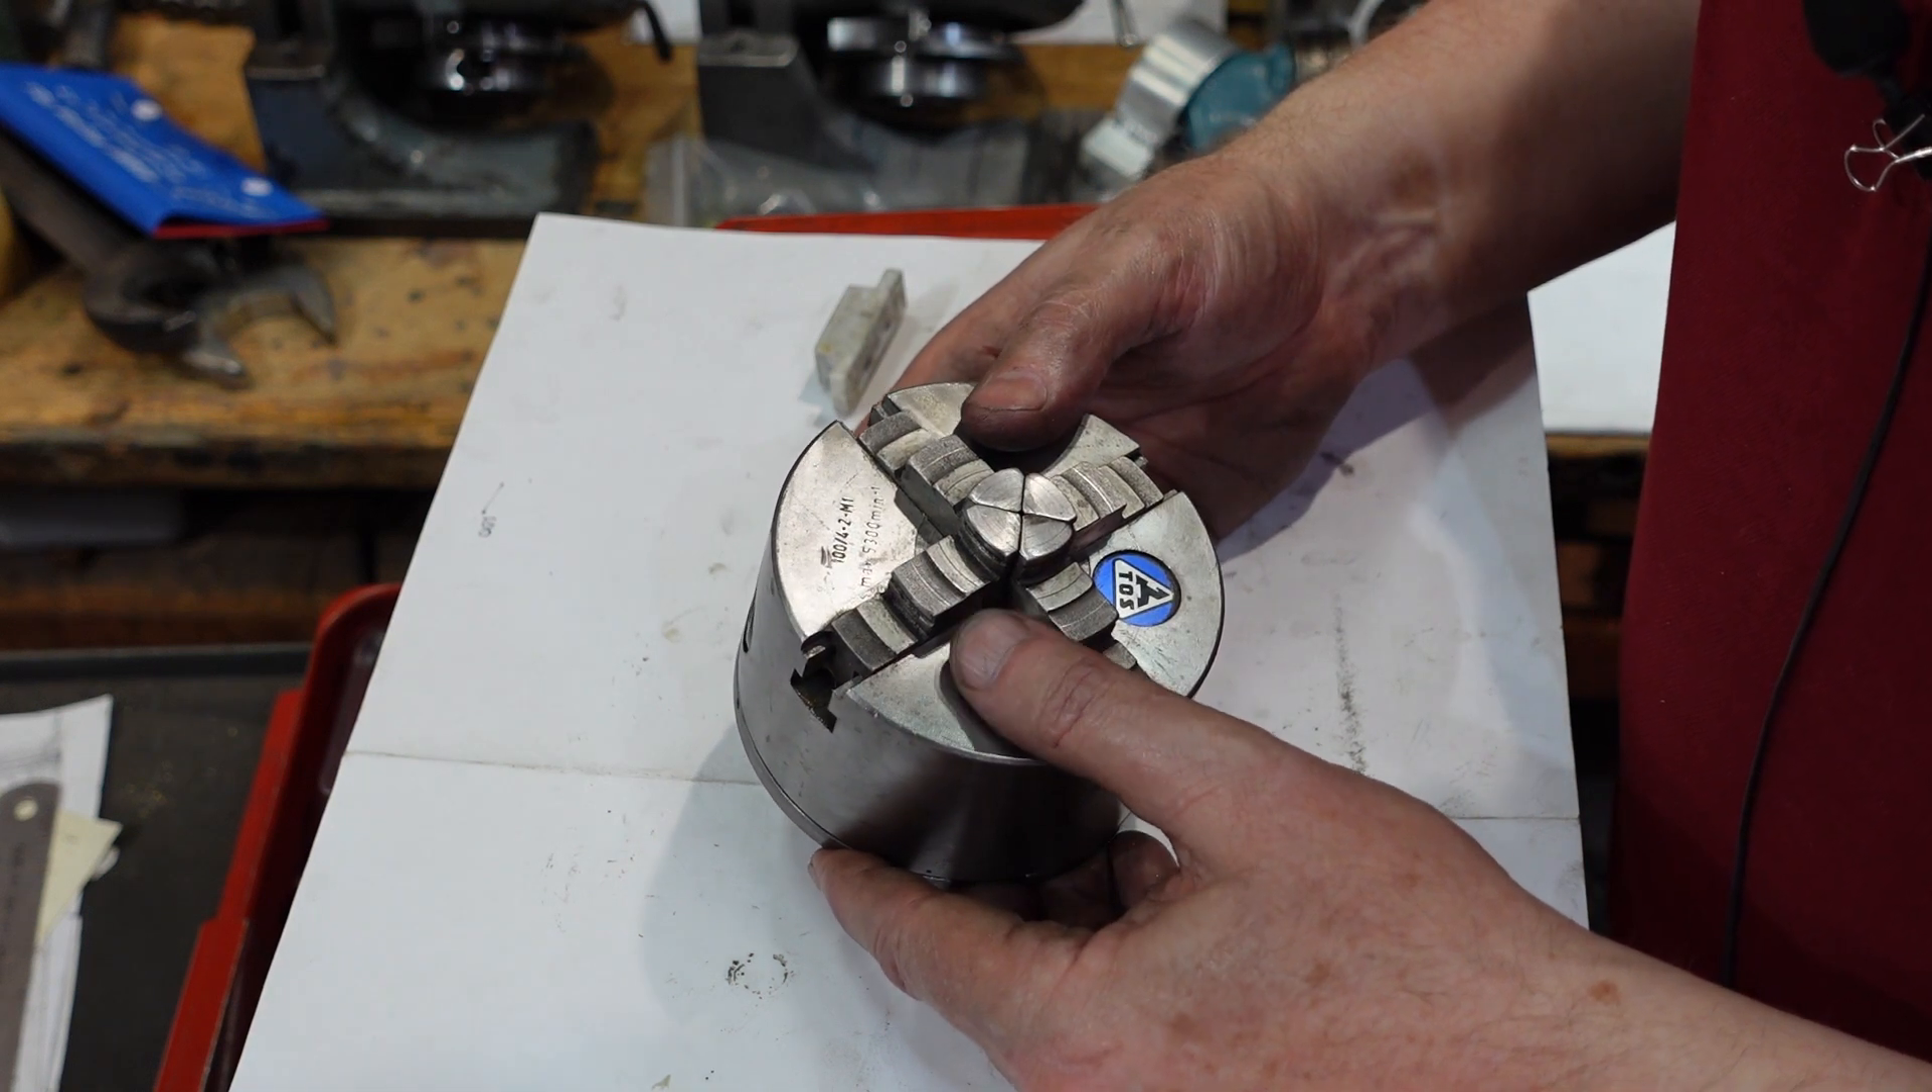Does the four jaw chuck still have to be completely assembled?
No.